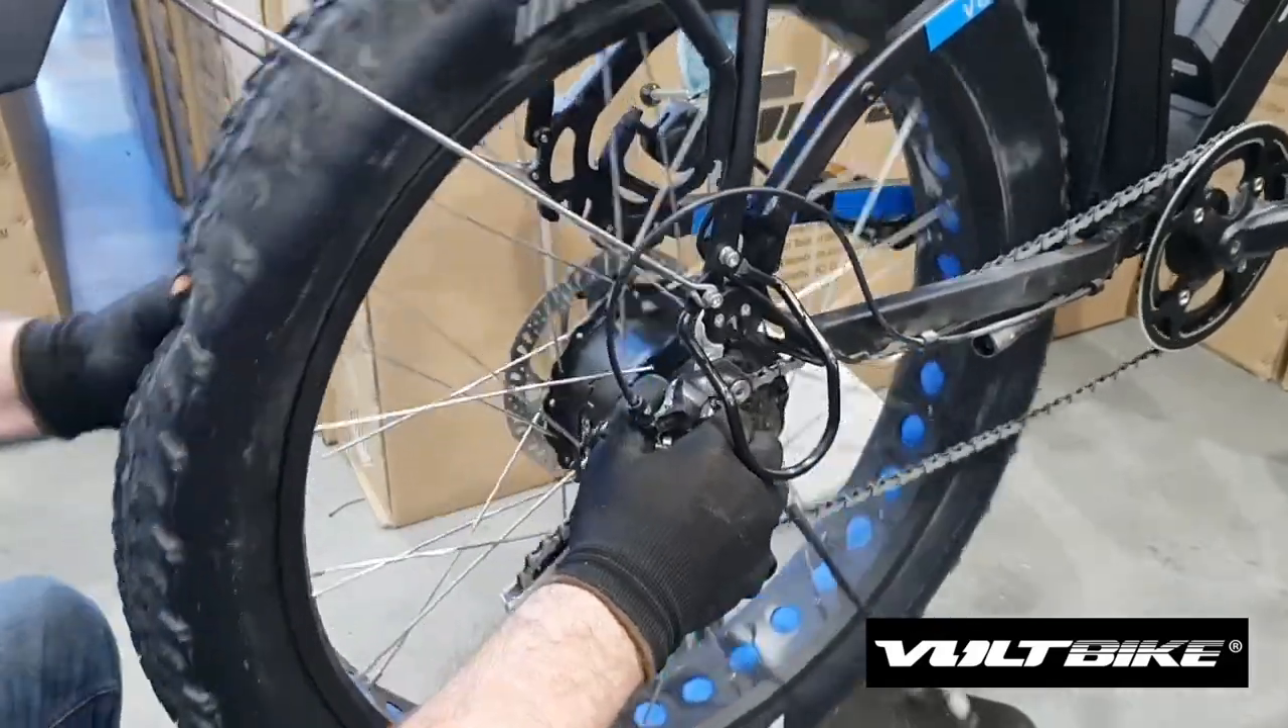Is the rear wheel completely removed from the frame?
No.